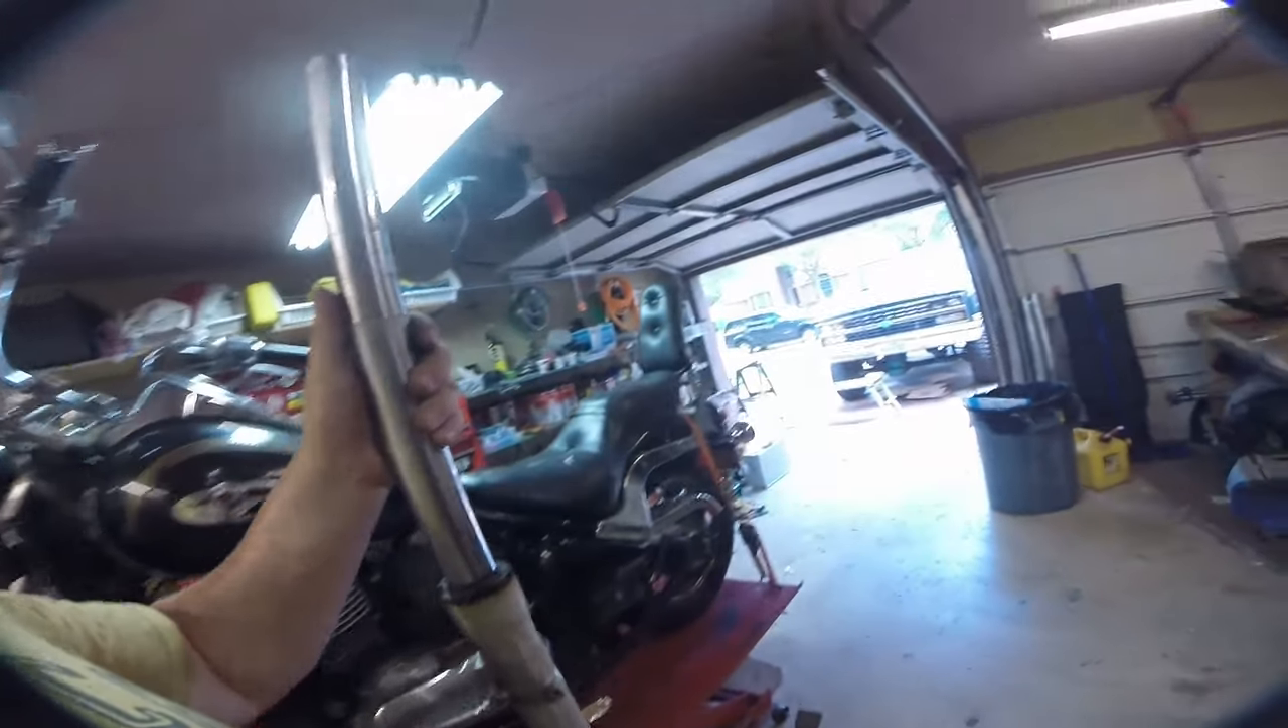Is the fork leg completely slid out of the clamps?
Yes.